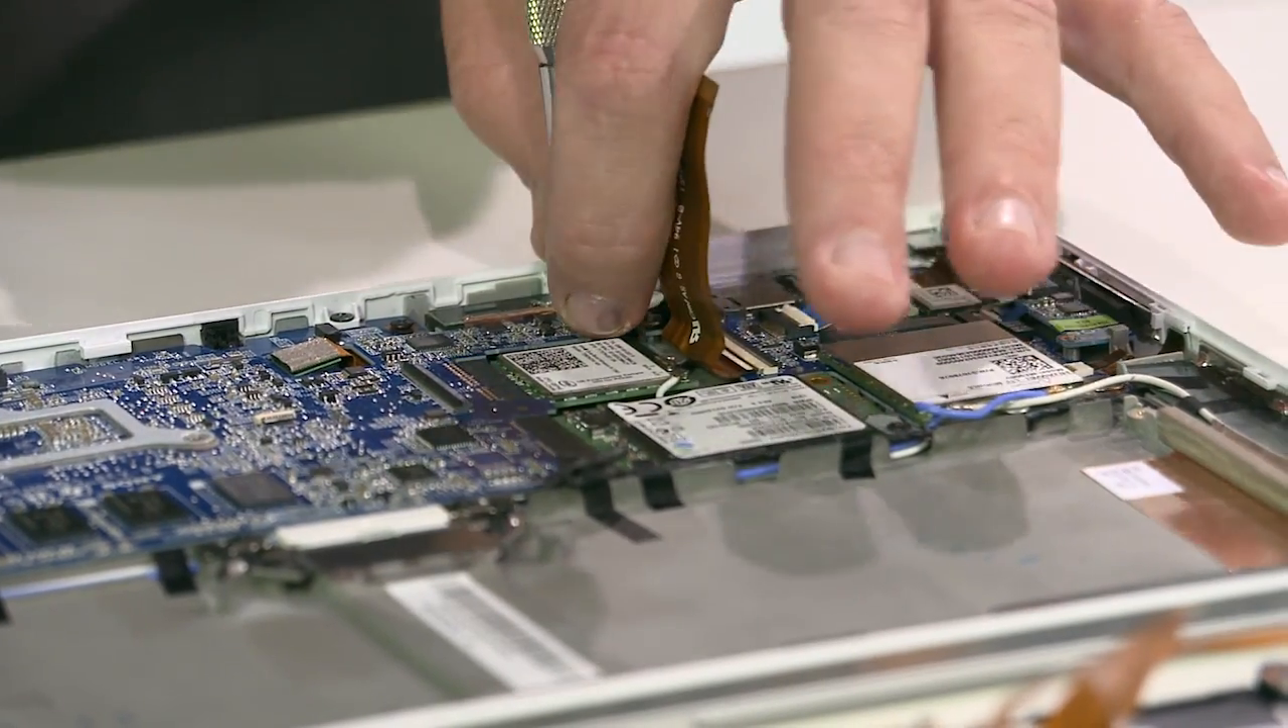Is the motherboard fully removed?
No.